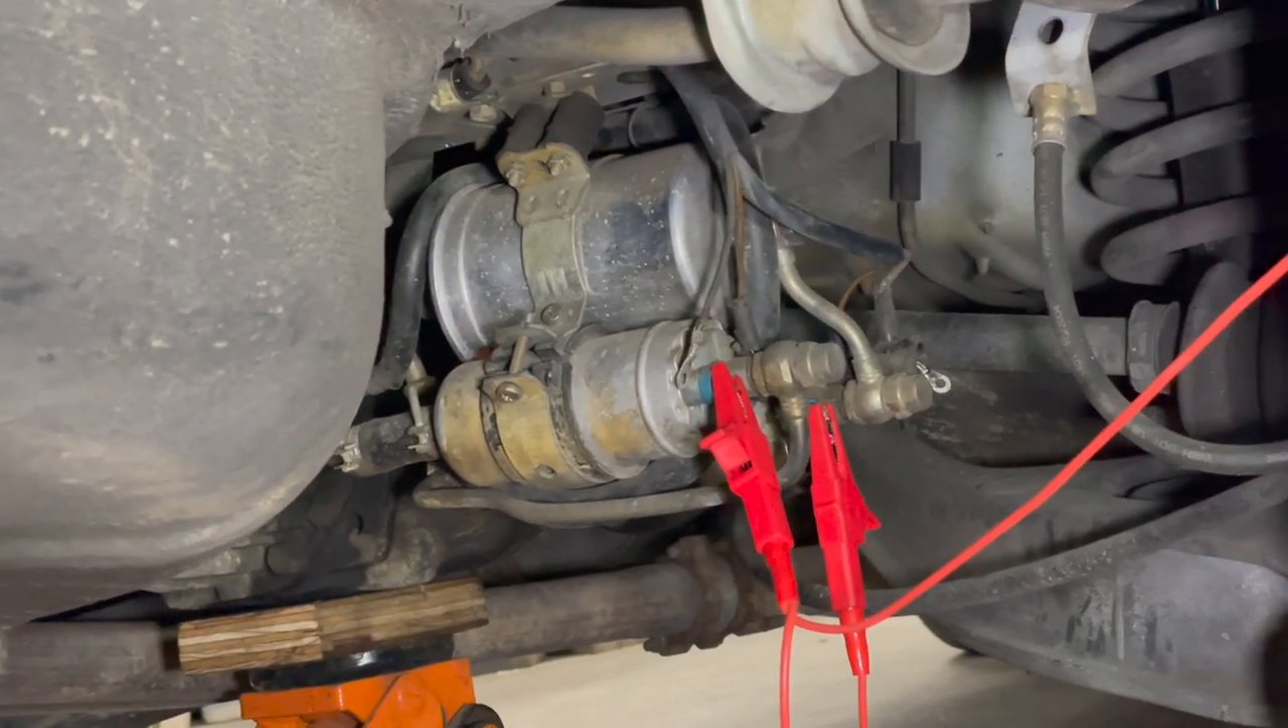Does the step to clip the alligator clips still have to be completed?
No.